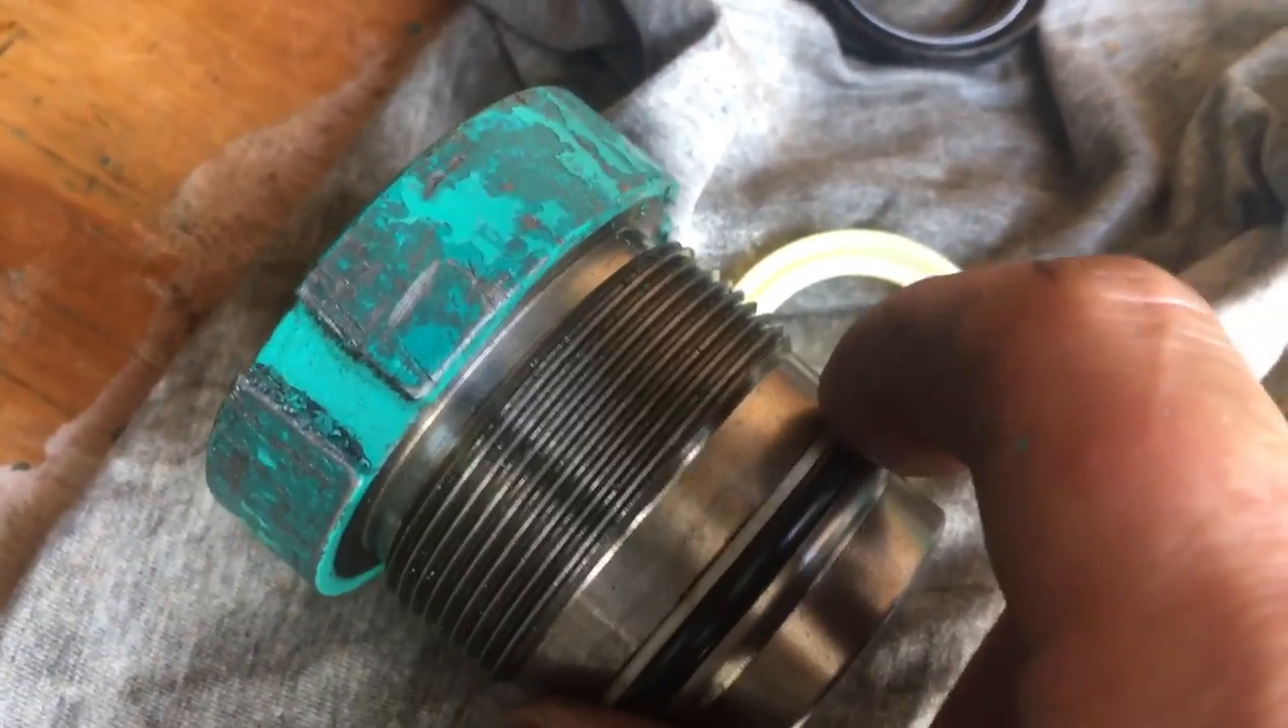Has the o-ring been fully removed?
No.